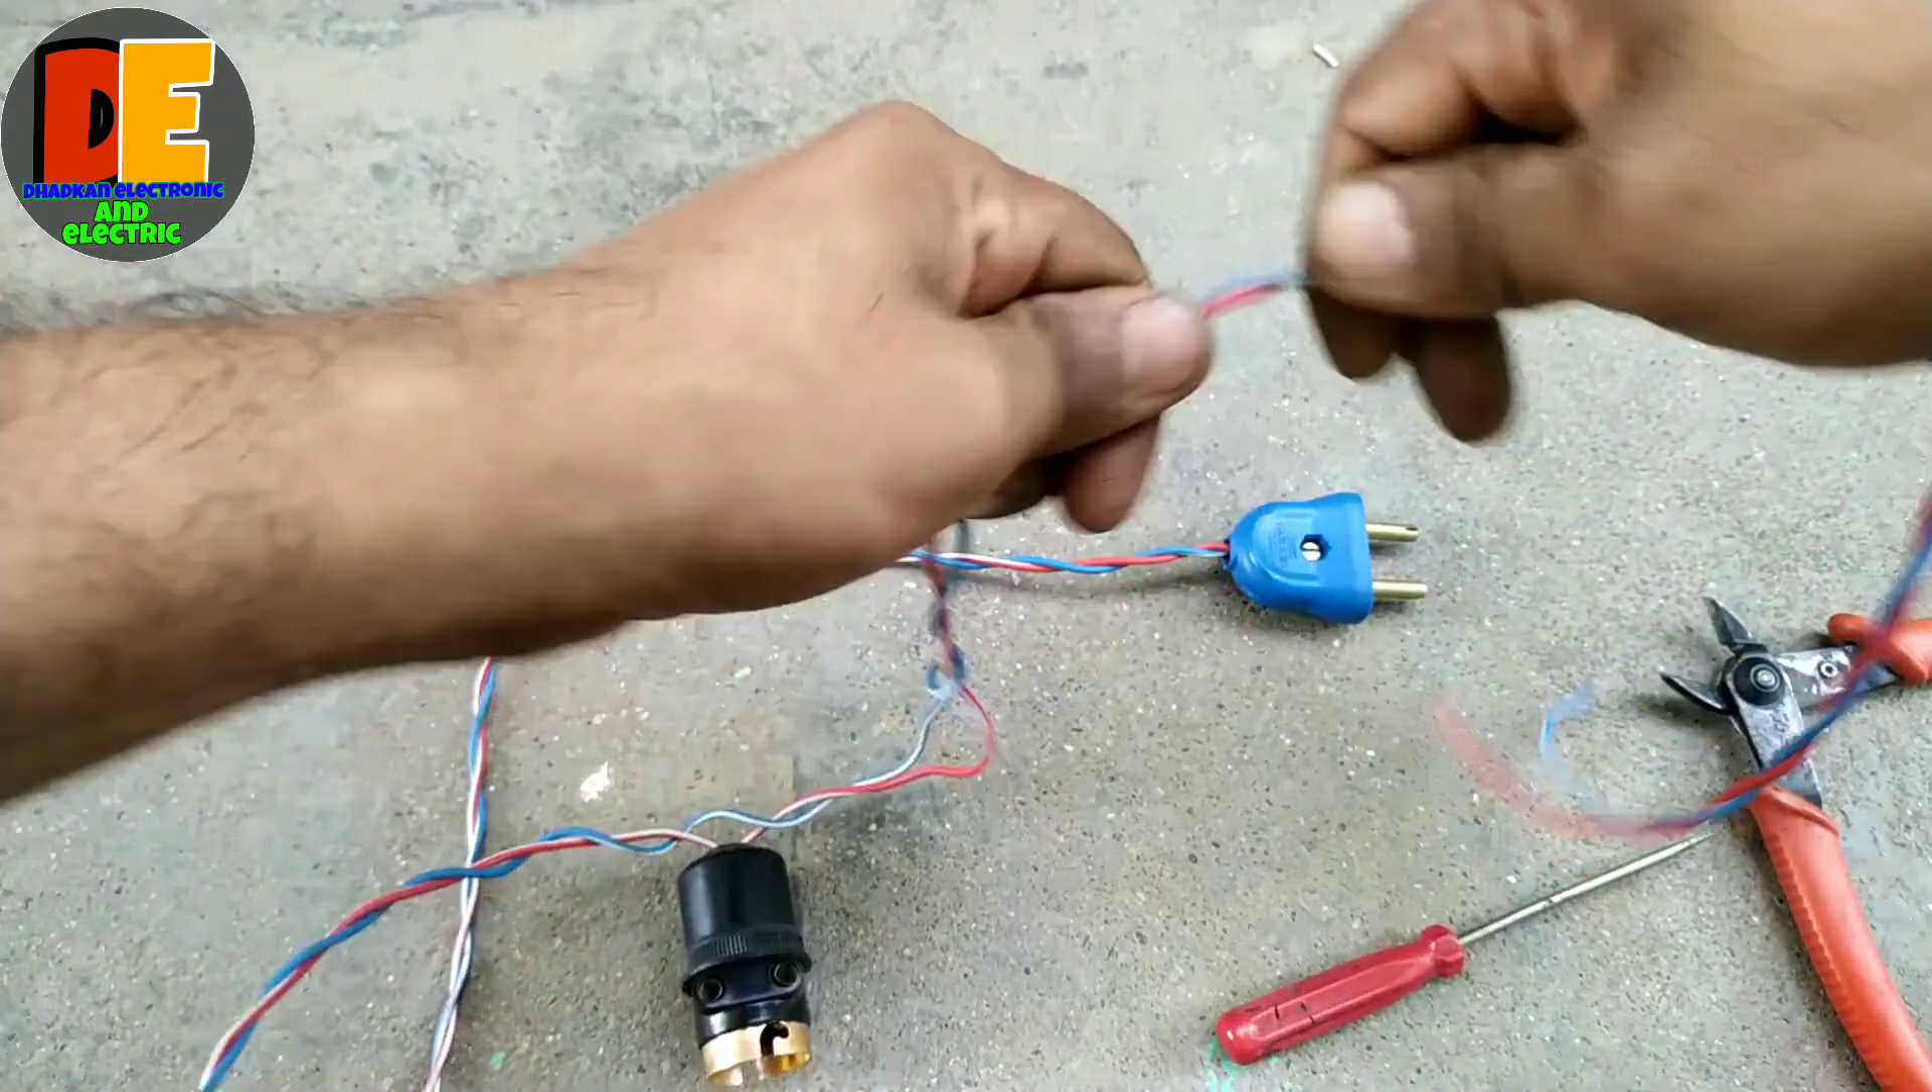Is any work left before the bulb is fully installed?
Yes.